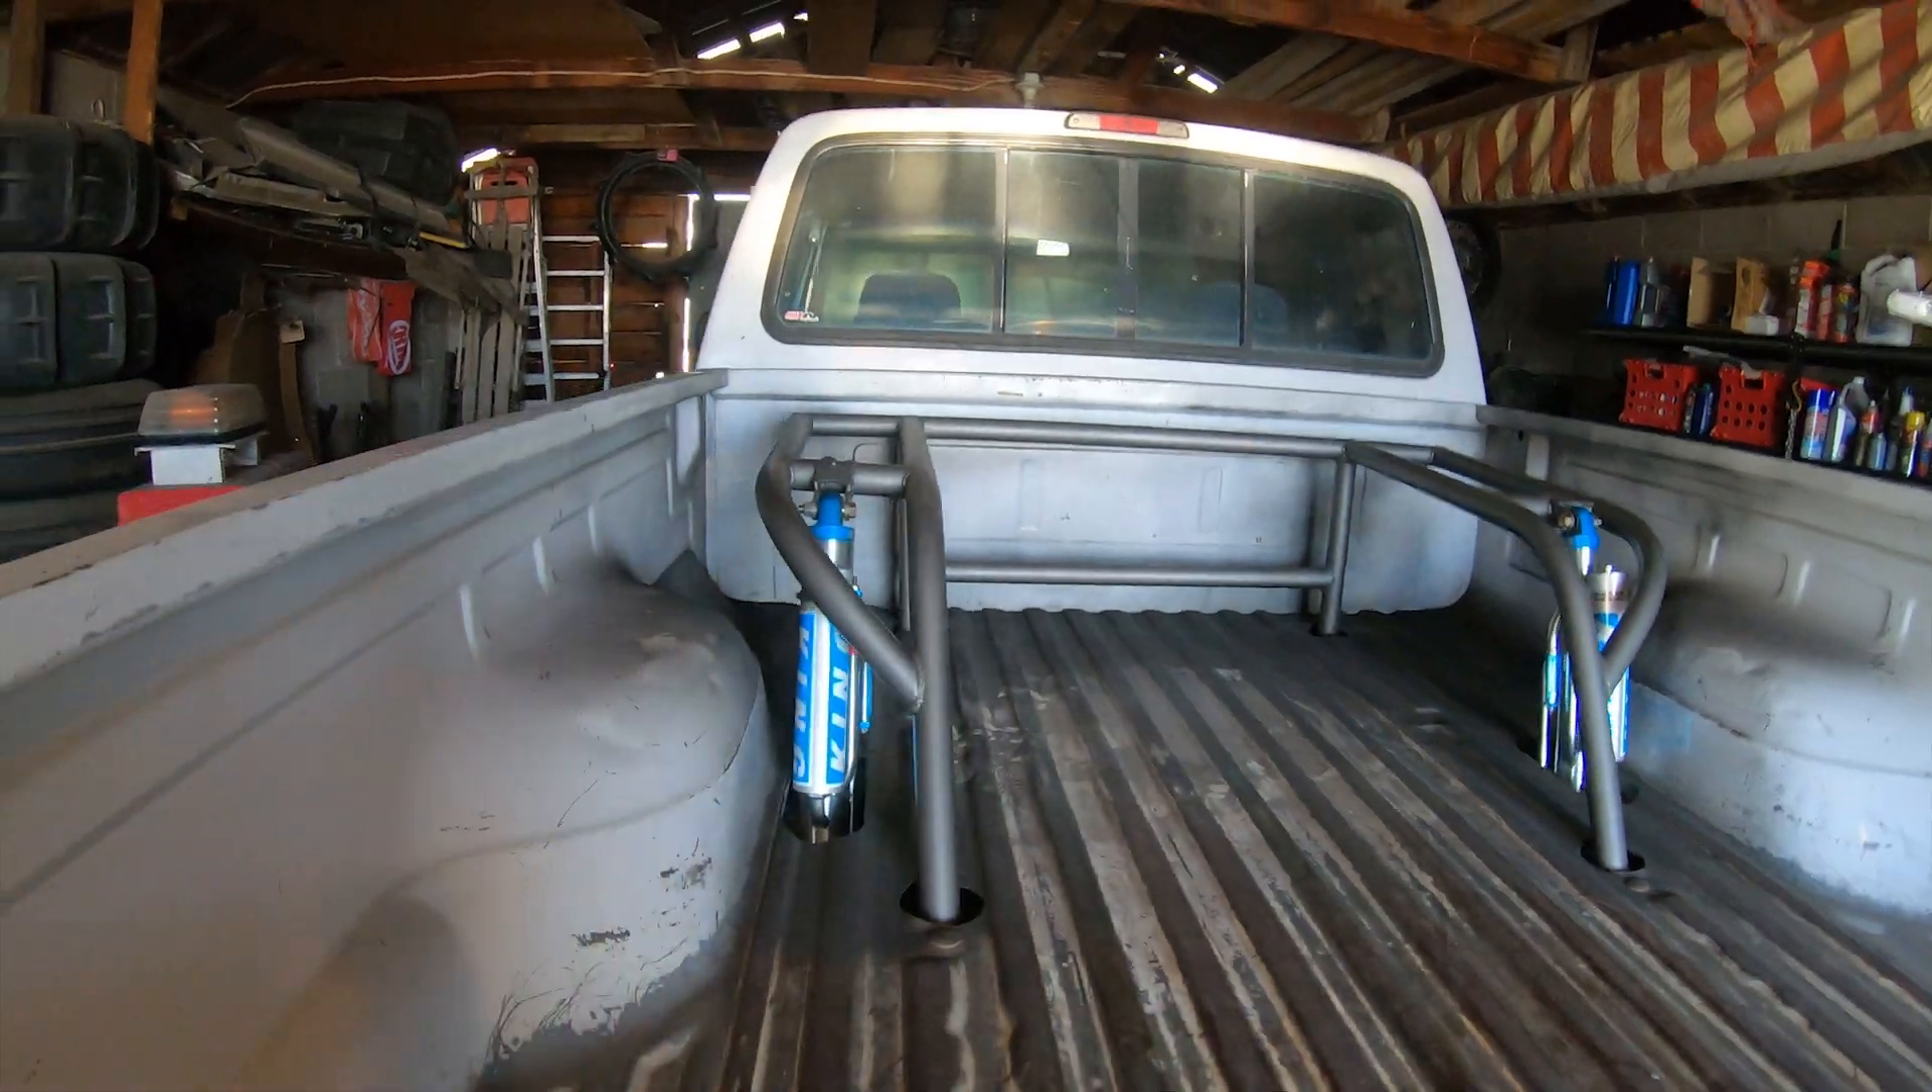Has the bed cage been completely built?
Yes.